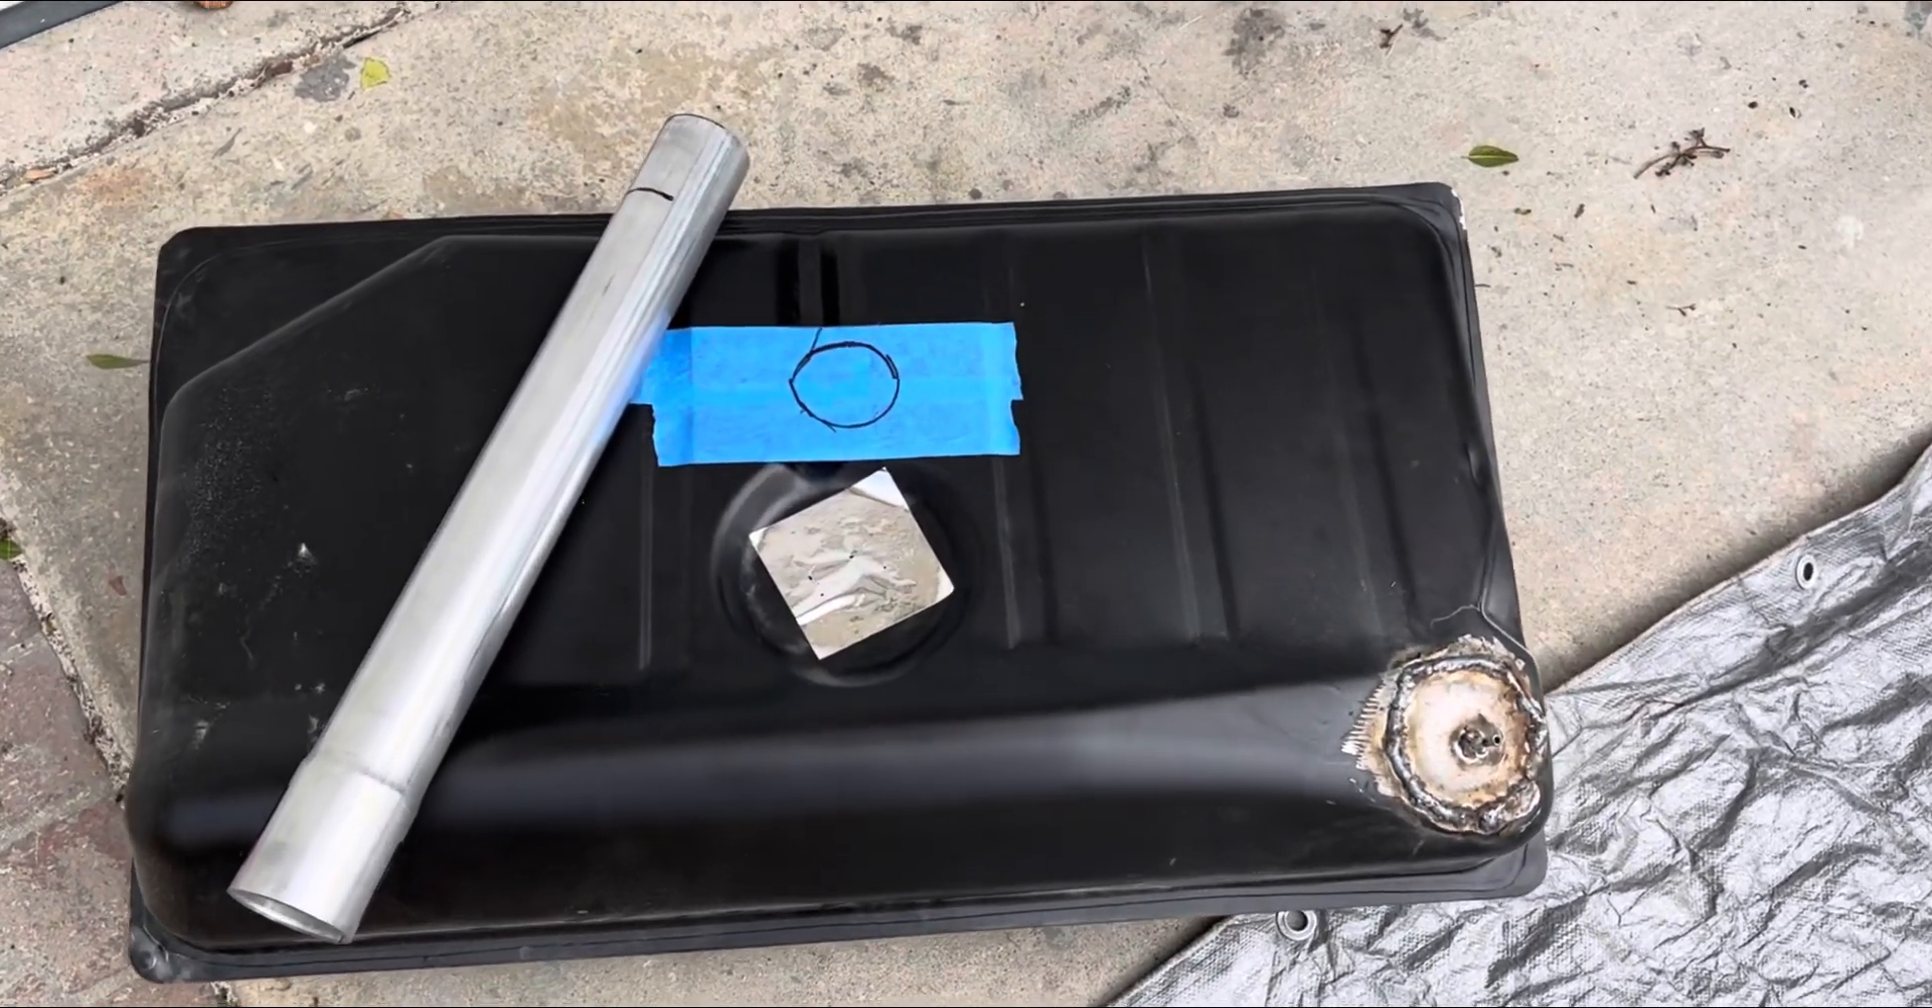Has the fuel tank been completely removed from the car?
Yes.